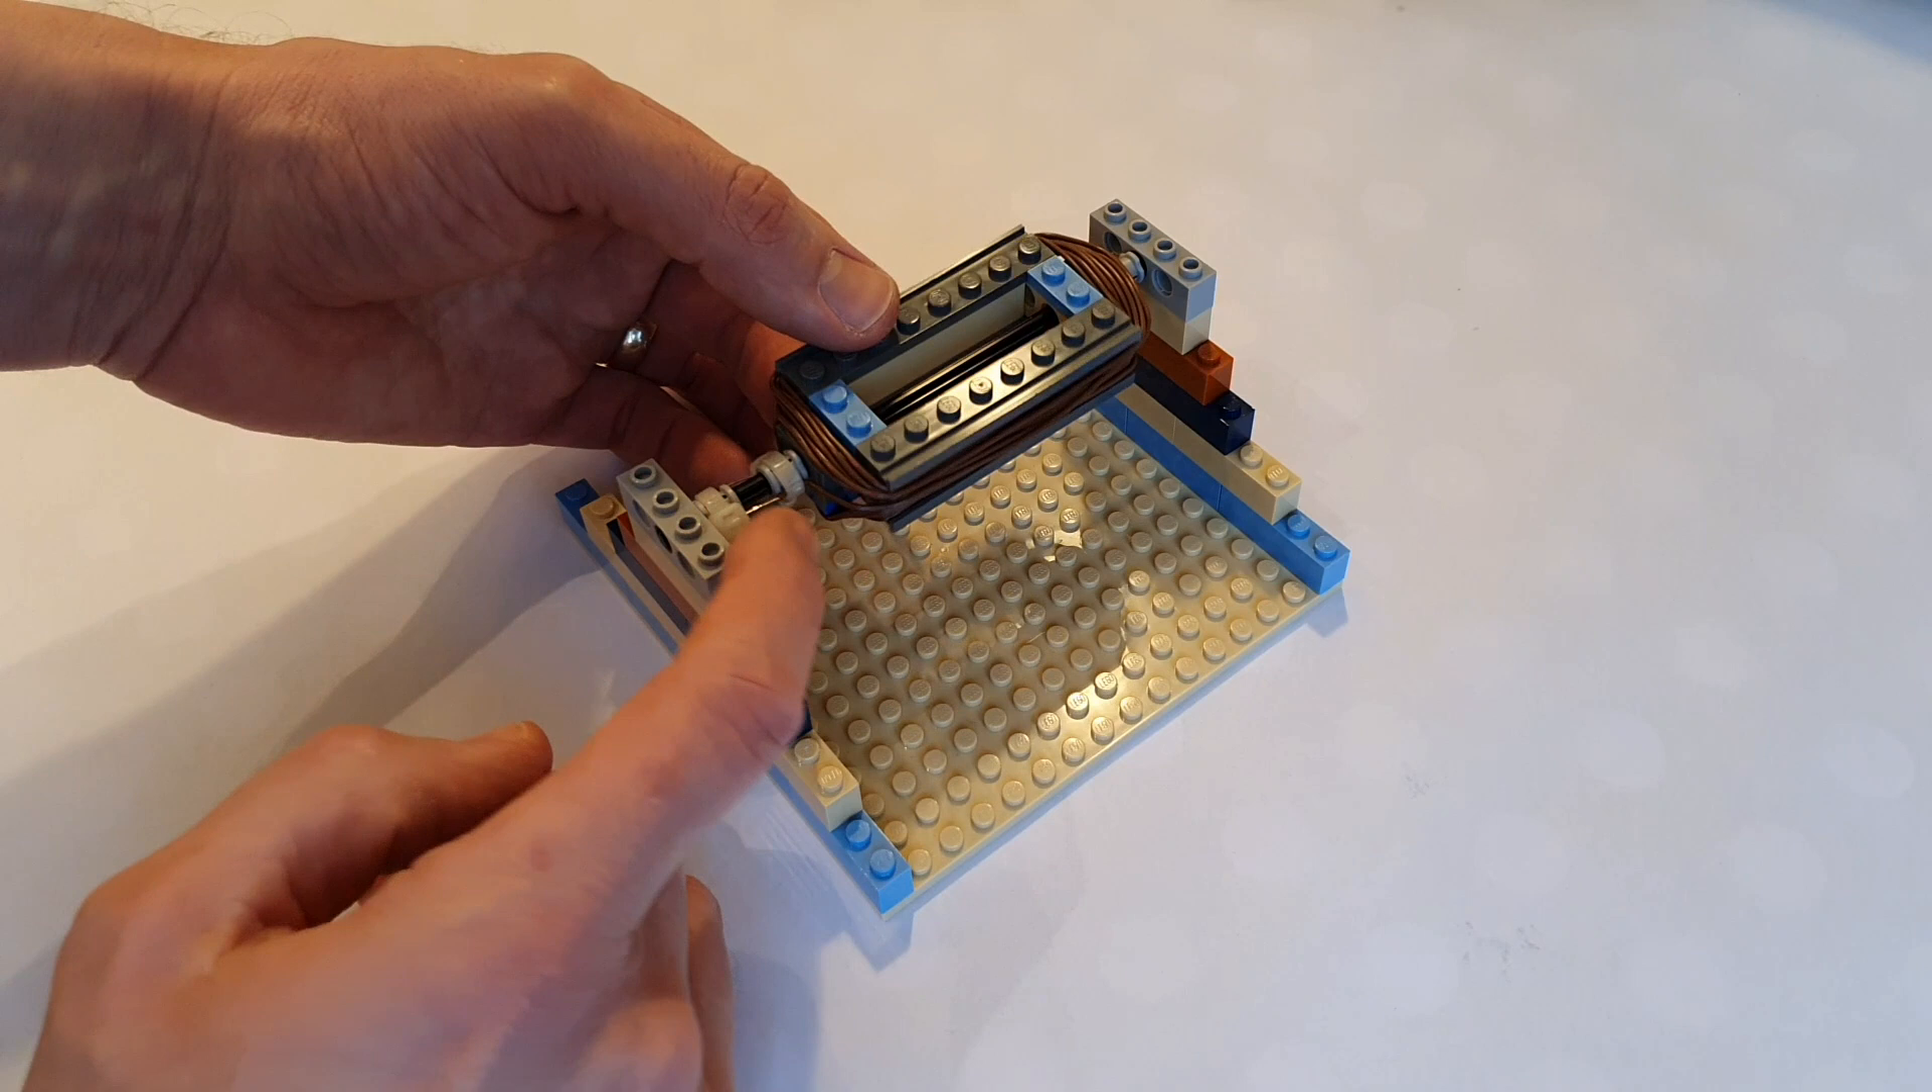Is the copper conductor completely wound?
Yes.